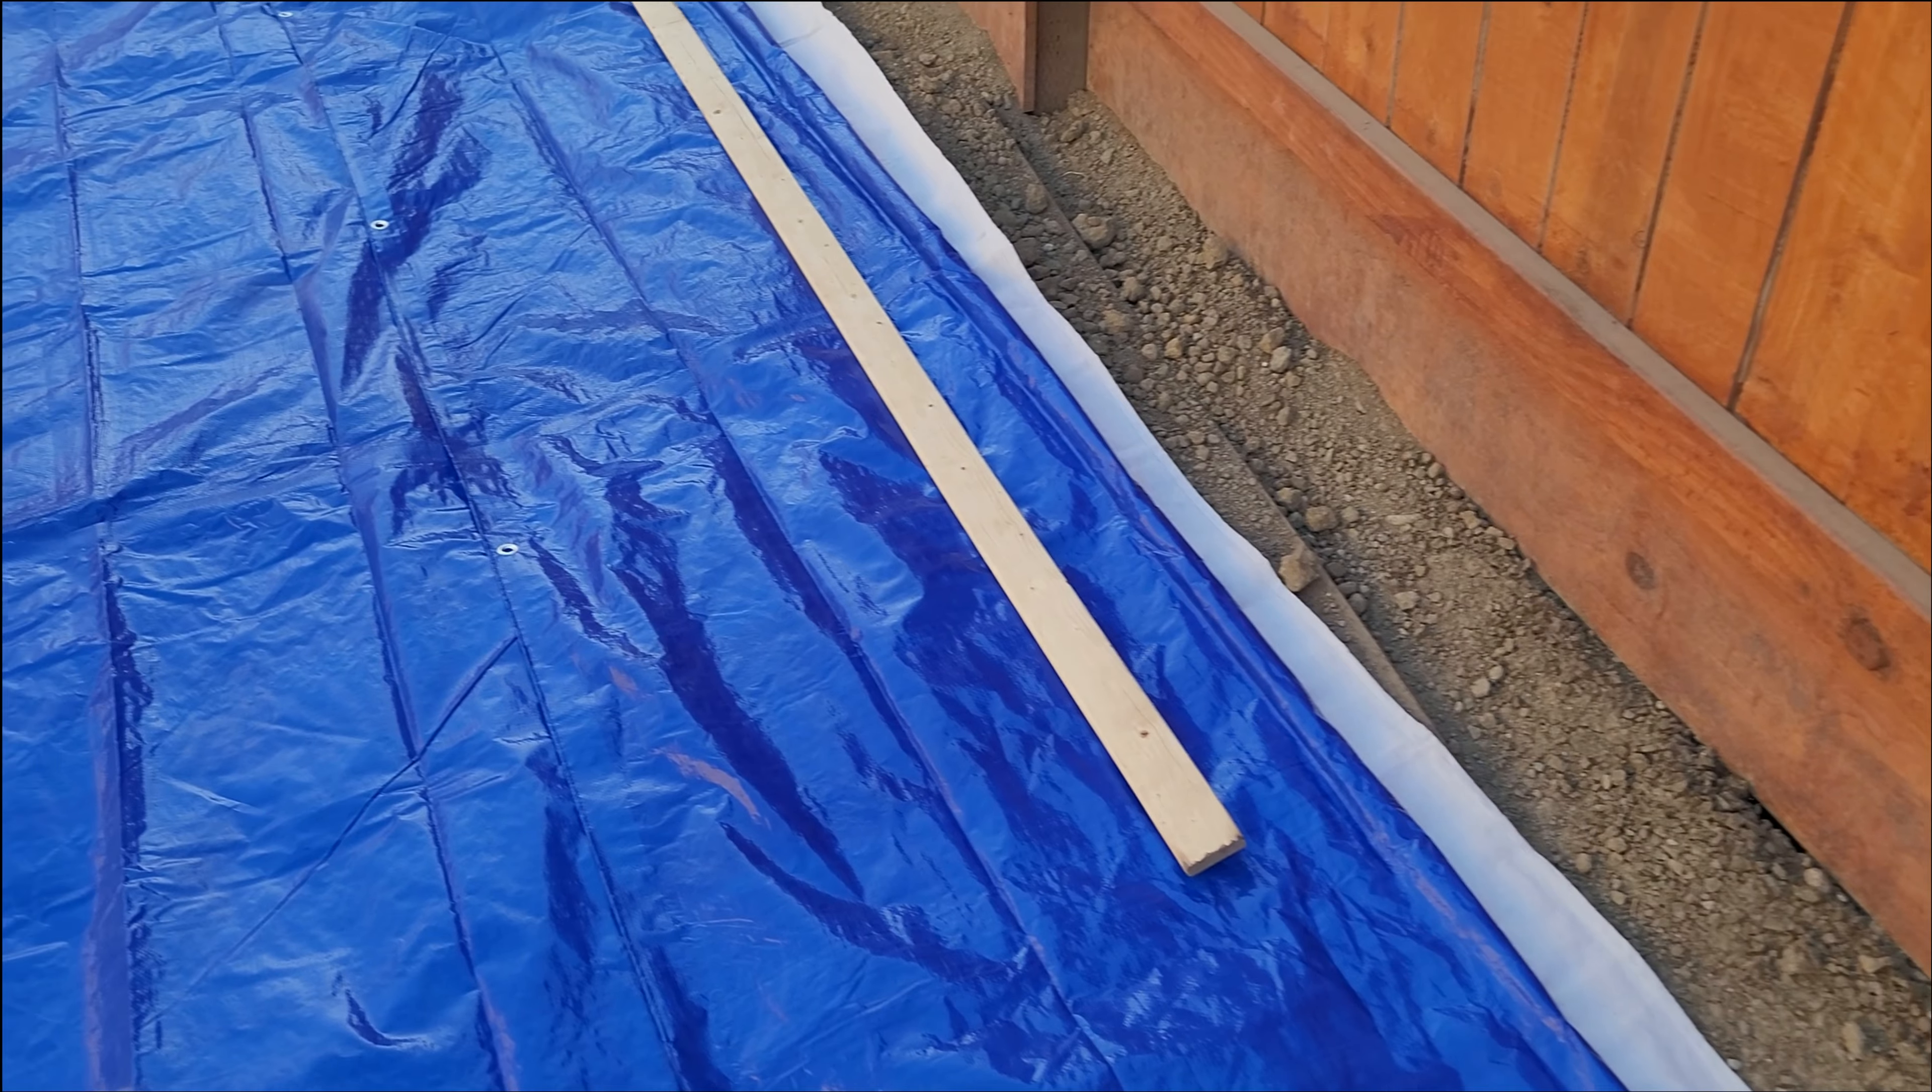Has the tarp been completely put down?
Yes.